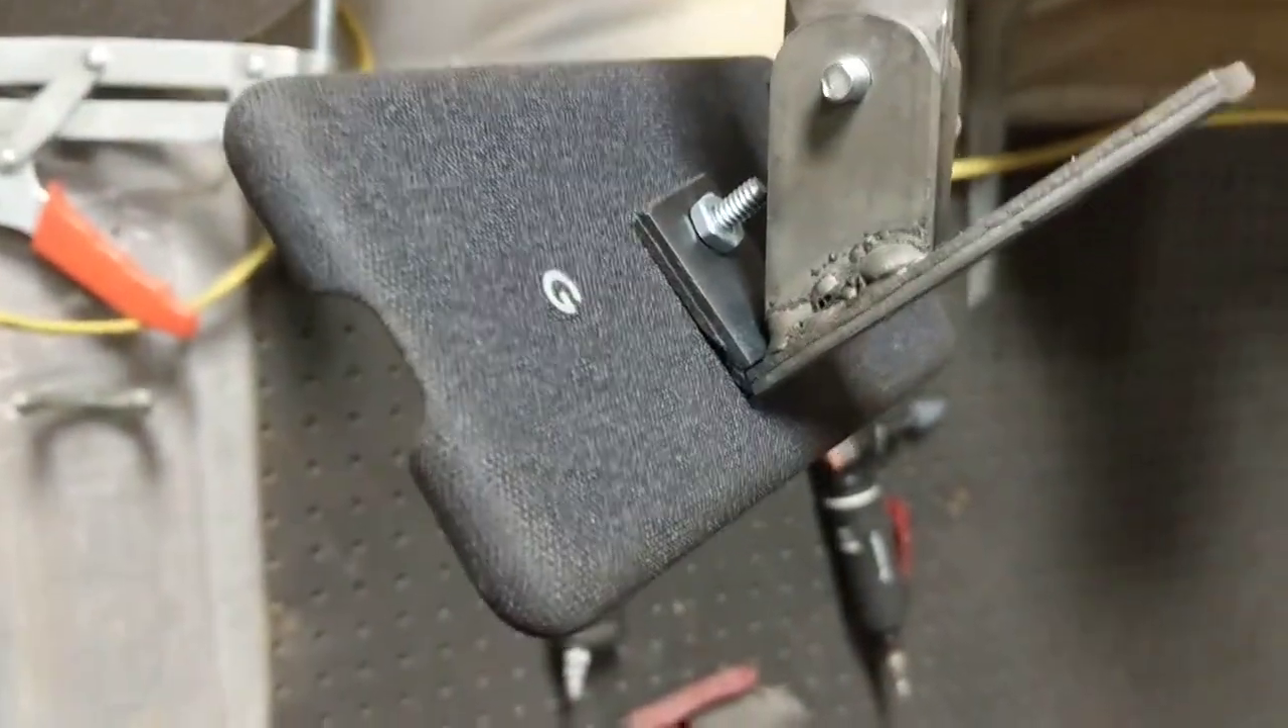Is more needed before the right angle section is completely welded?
No.